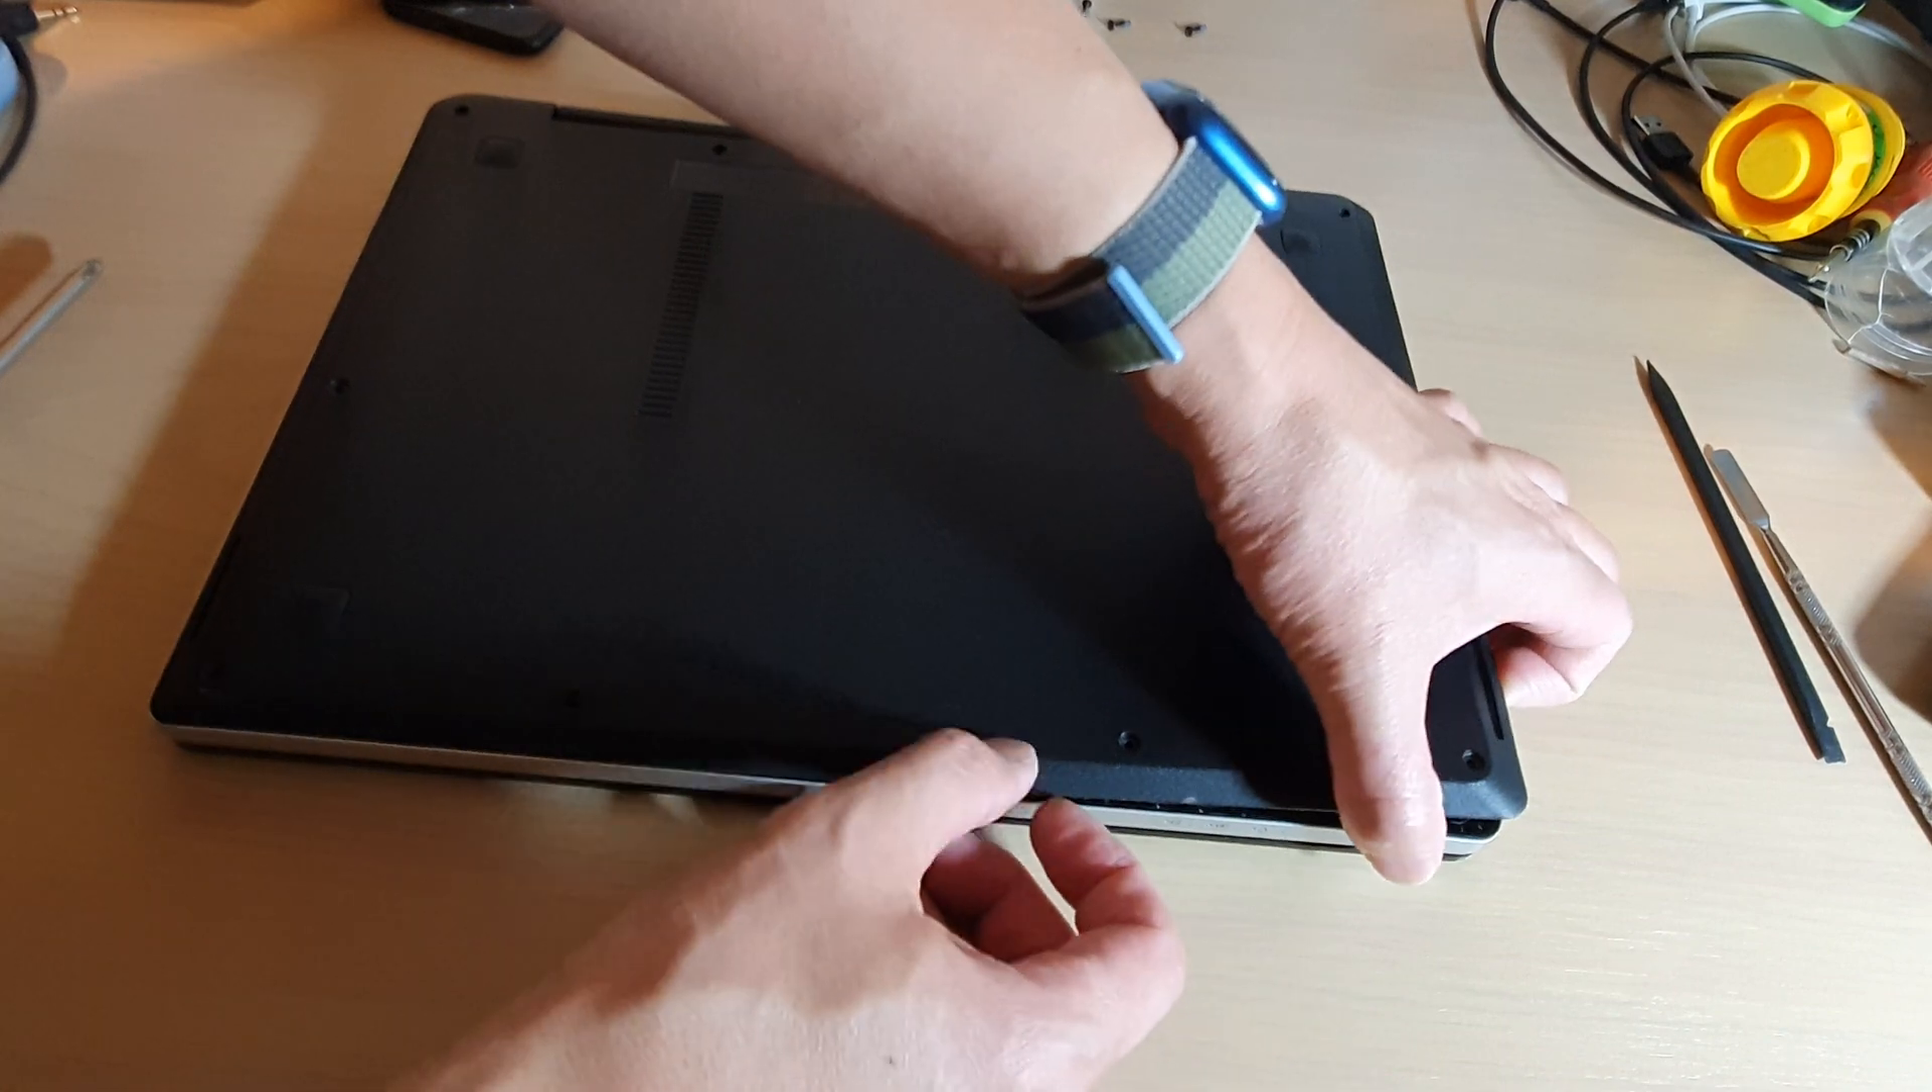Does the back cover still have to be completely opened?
Yes.